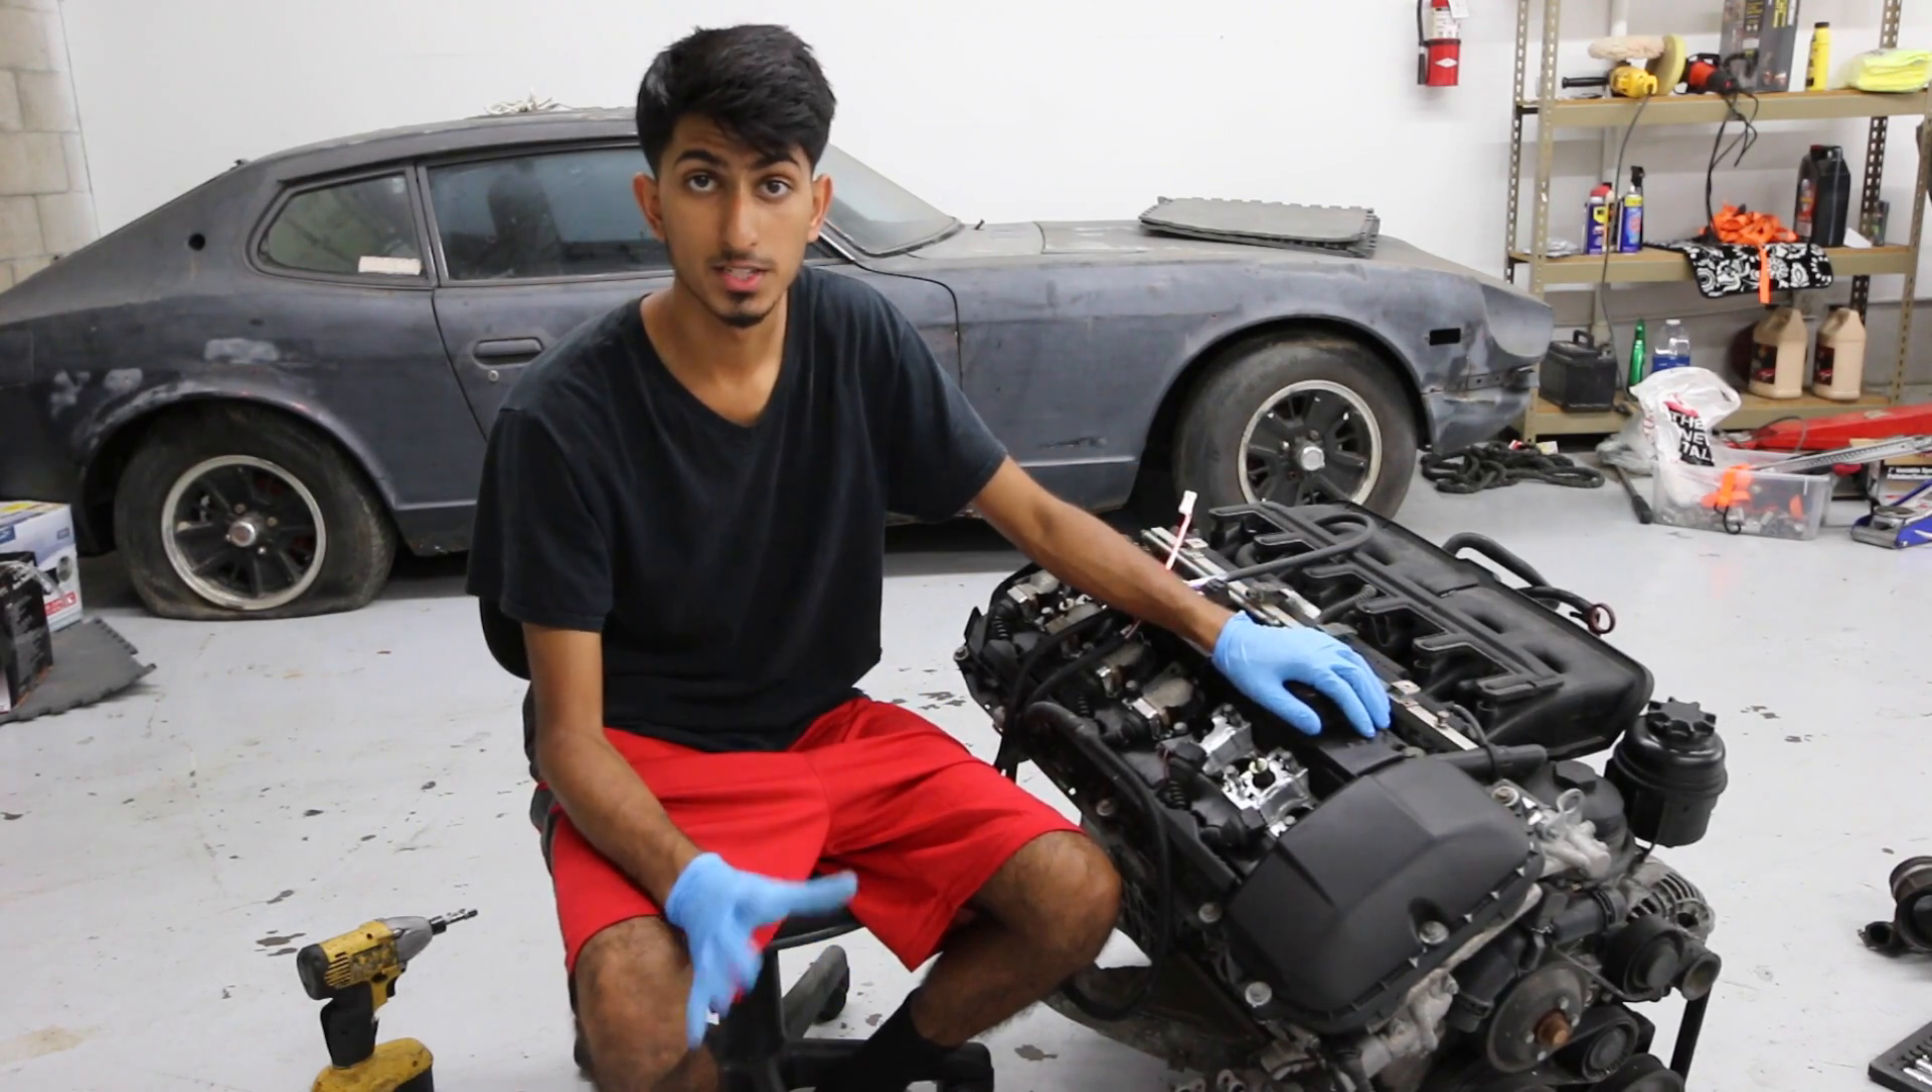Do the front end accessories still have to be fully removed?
Yes.